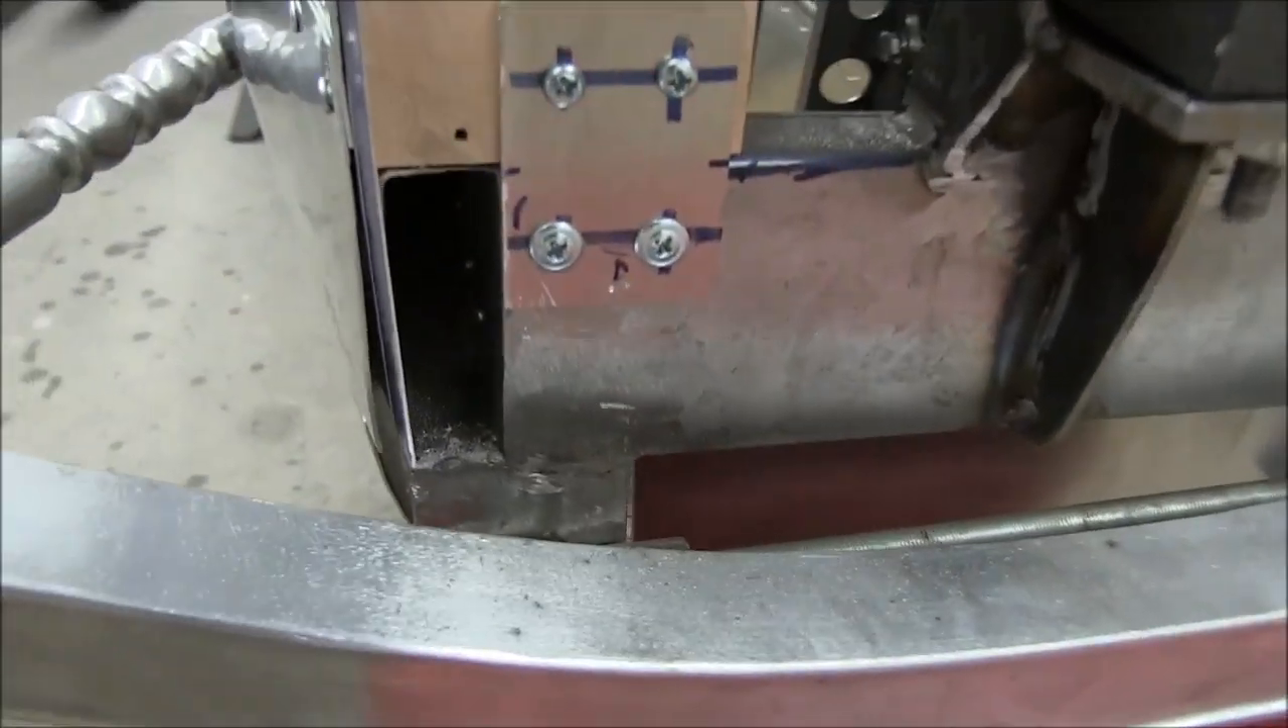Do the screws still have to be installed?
No.